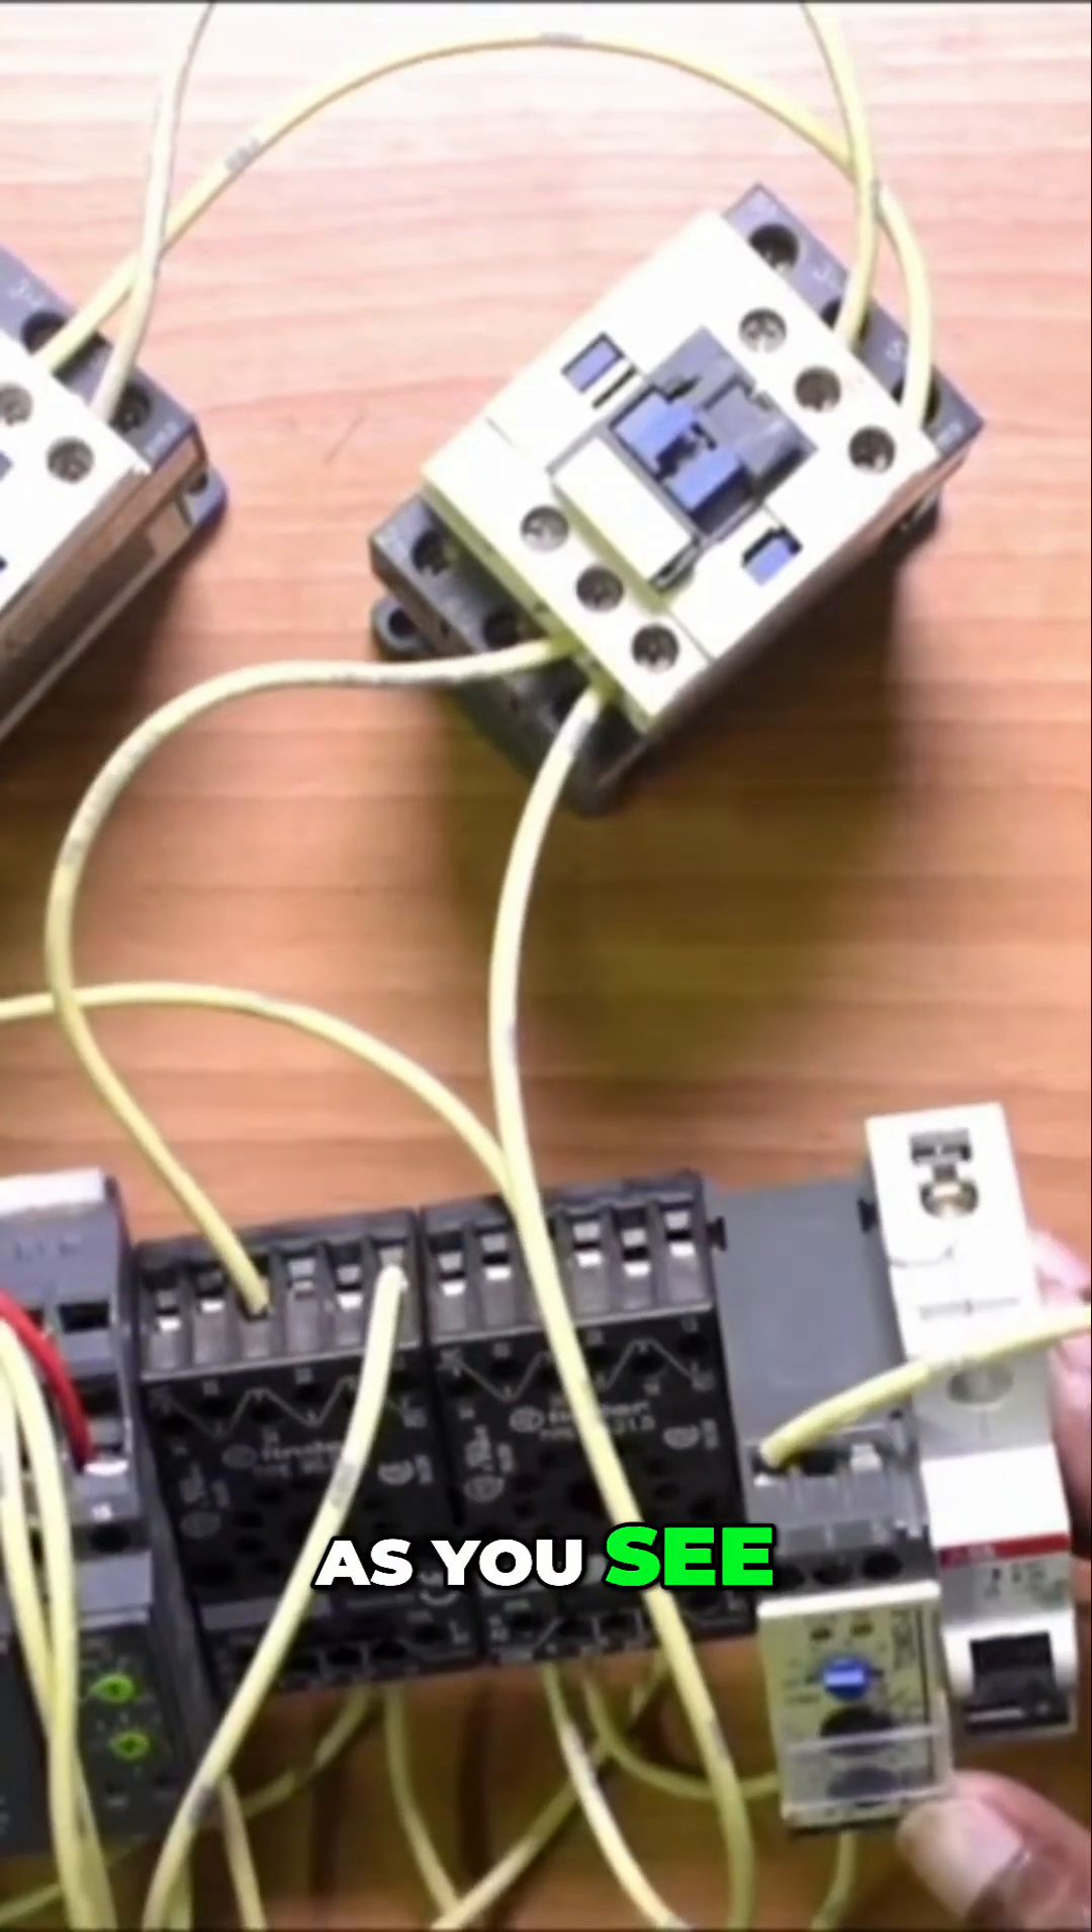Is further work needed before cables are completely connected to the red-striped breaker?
Yes.